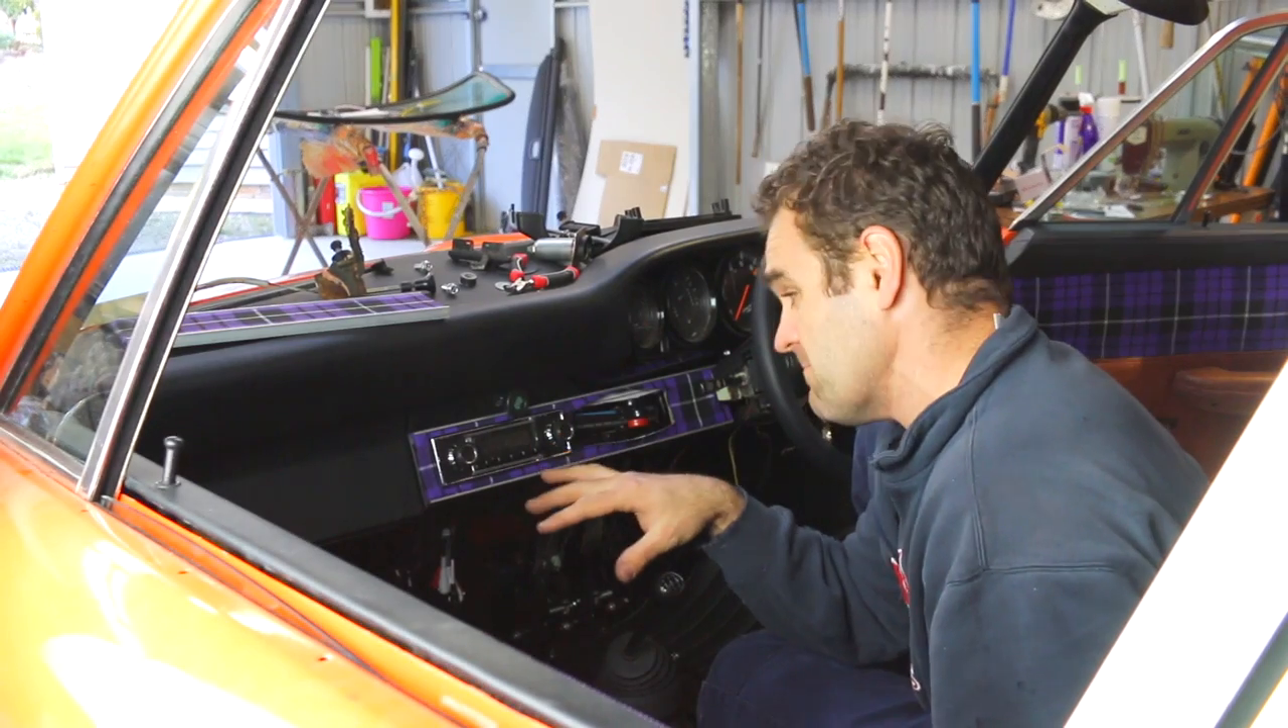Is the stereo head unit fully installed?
Yes.